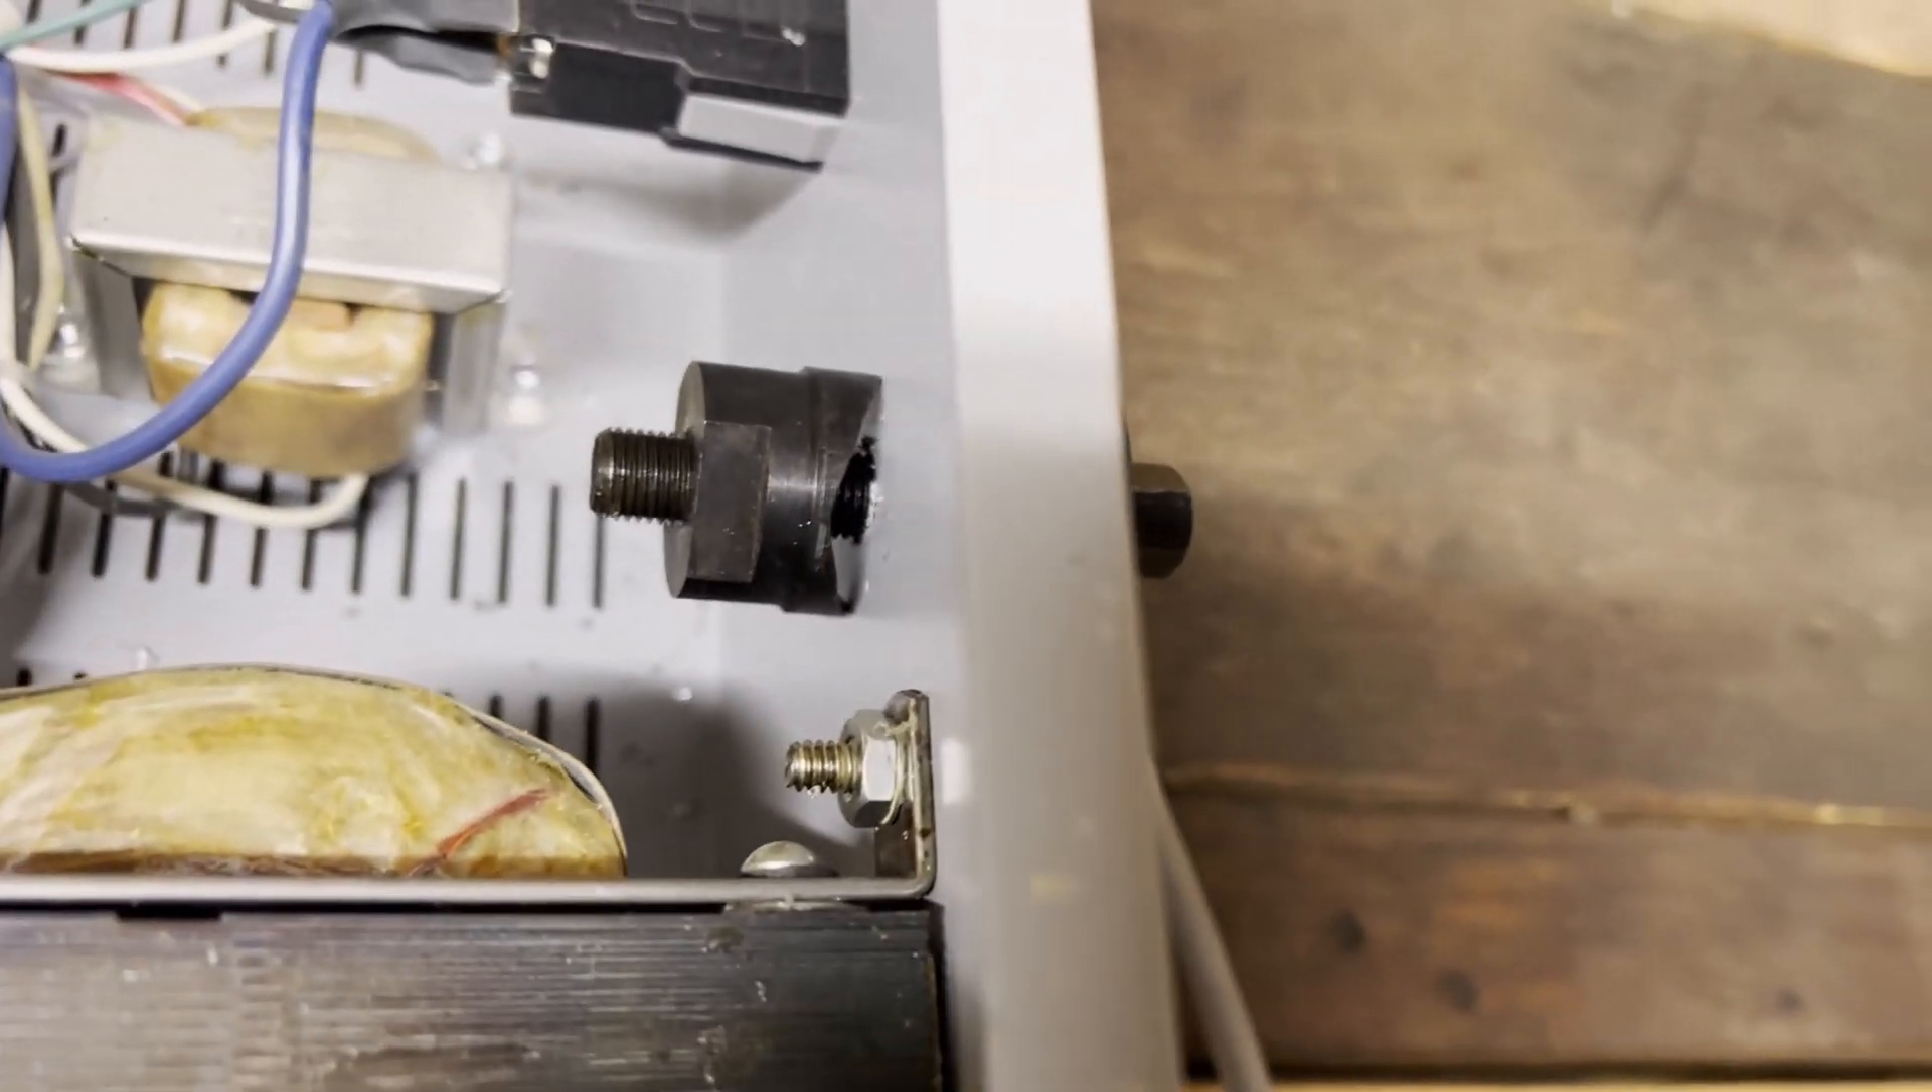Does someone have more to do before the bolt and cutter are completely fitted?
No.